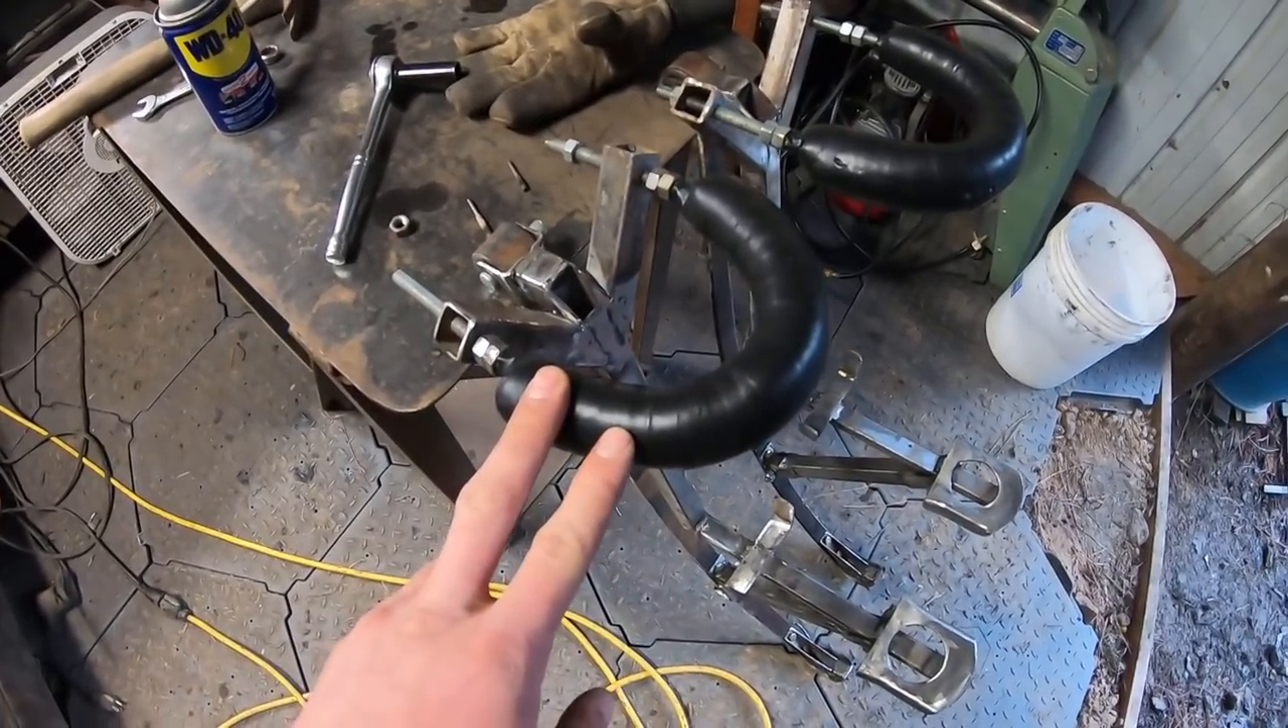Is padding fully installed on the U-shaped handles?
Yes.